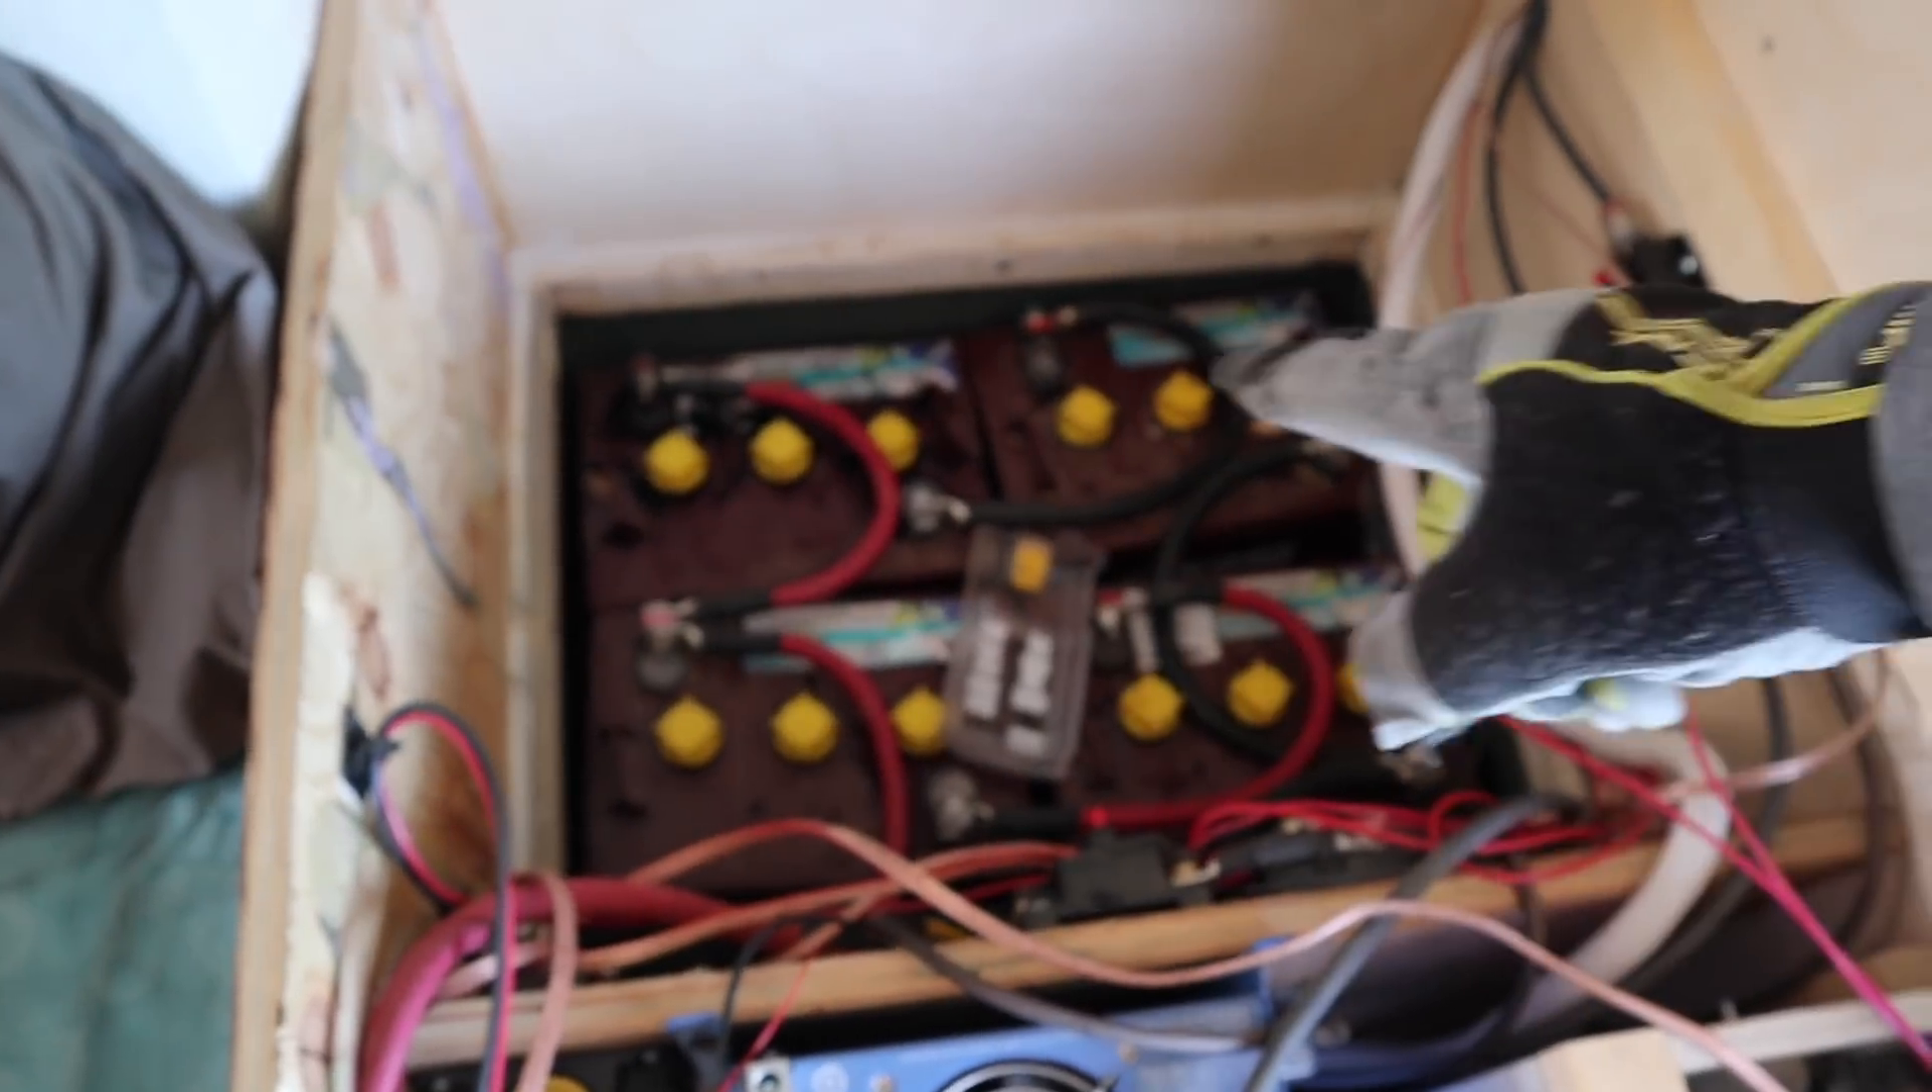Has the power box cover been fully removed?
Yes.